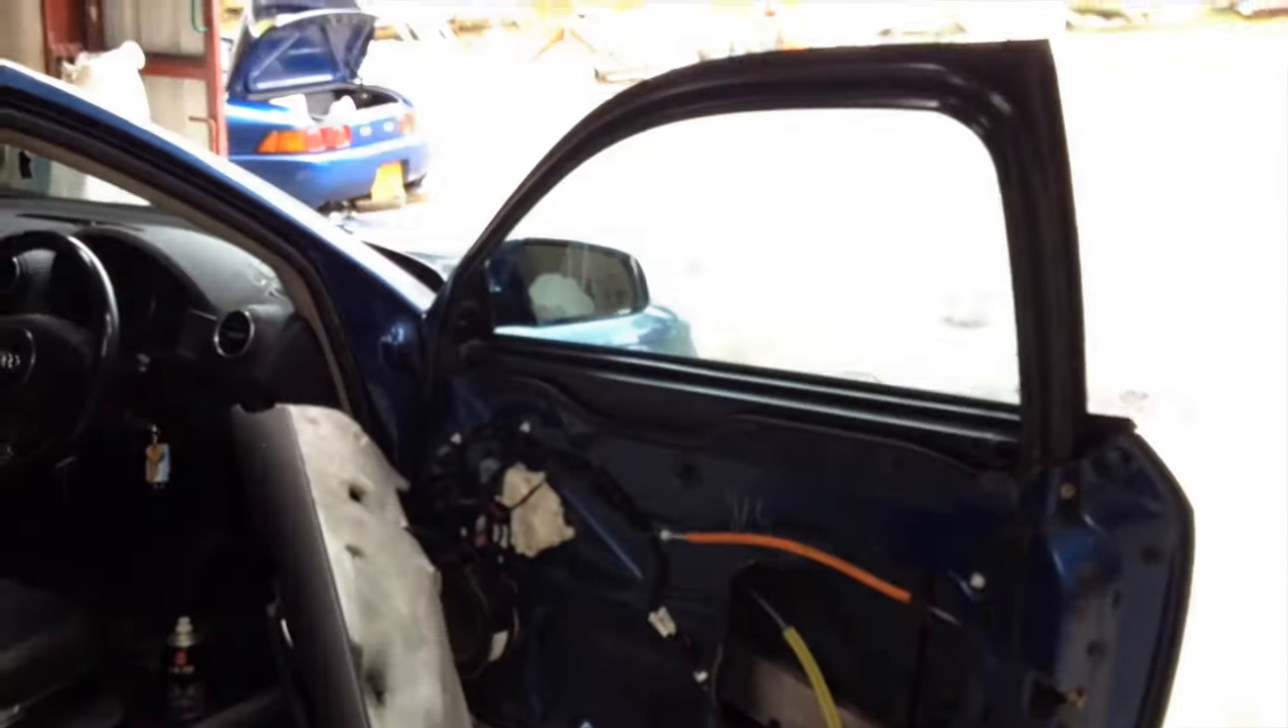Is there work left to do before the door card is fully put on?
Yes.